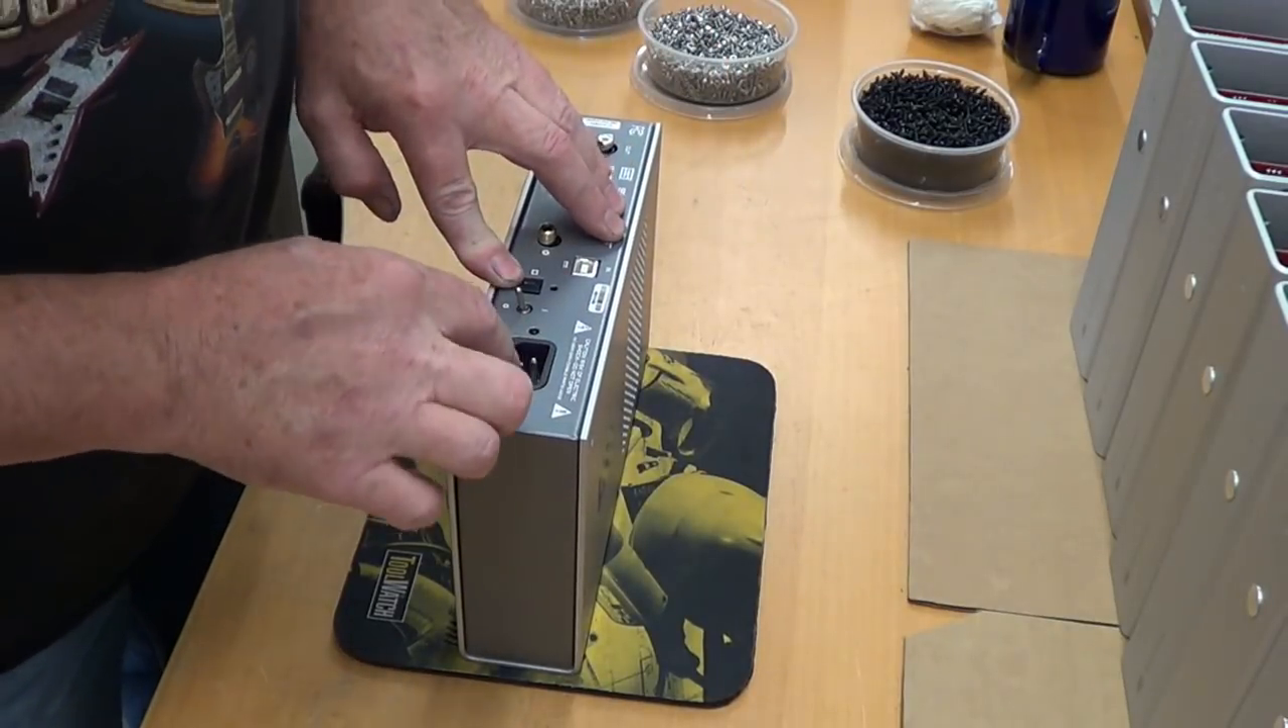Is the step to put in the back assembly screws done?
No.